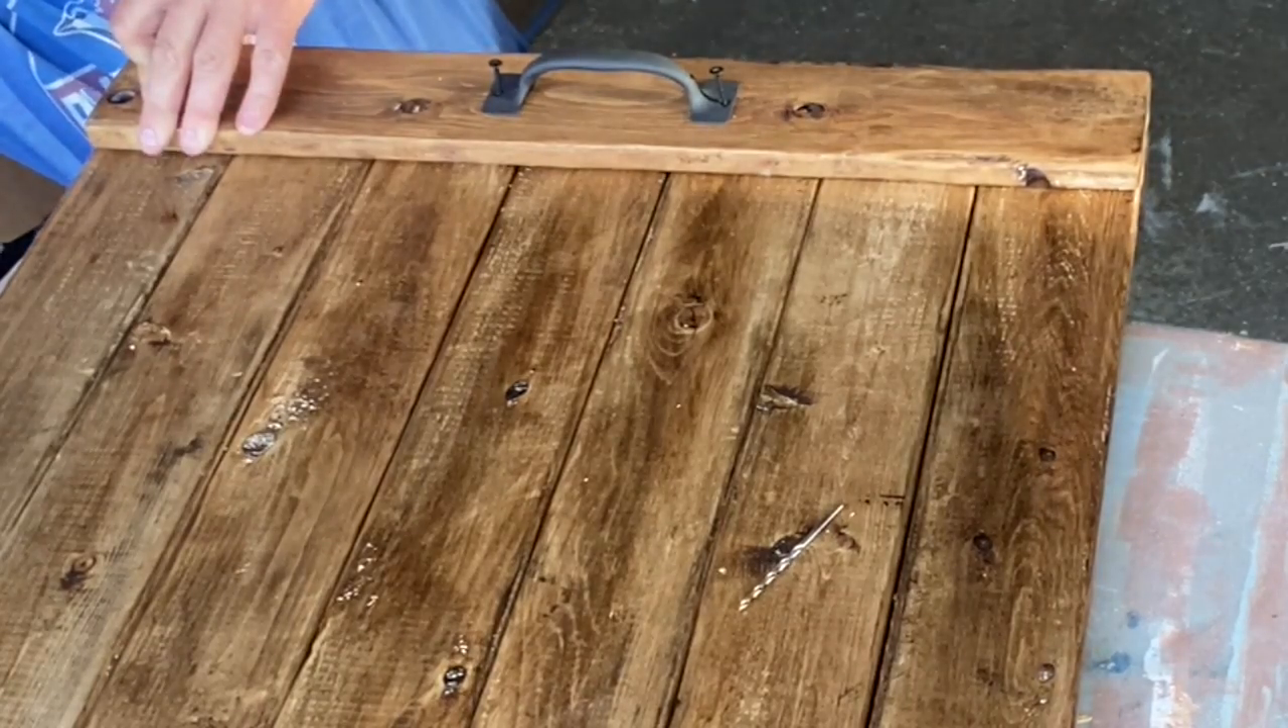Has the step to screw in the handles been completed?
No.